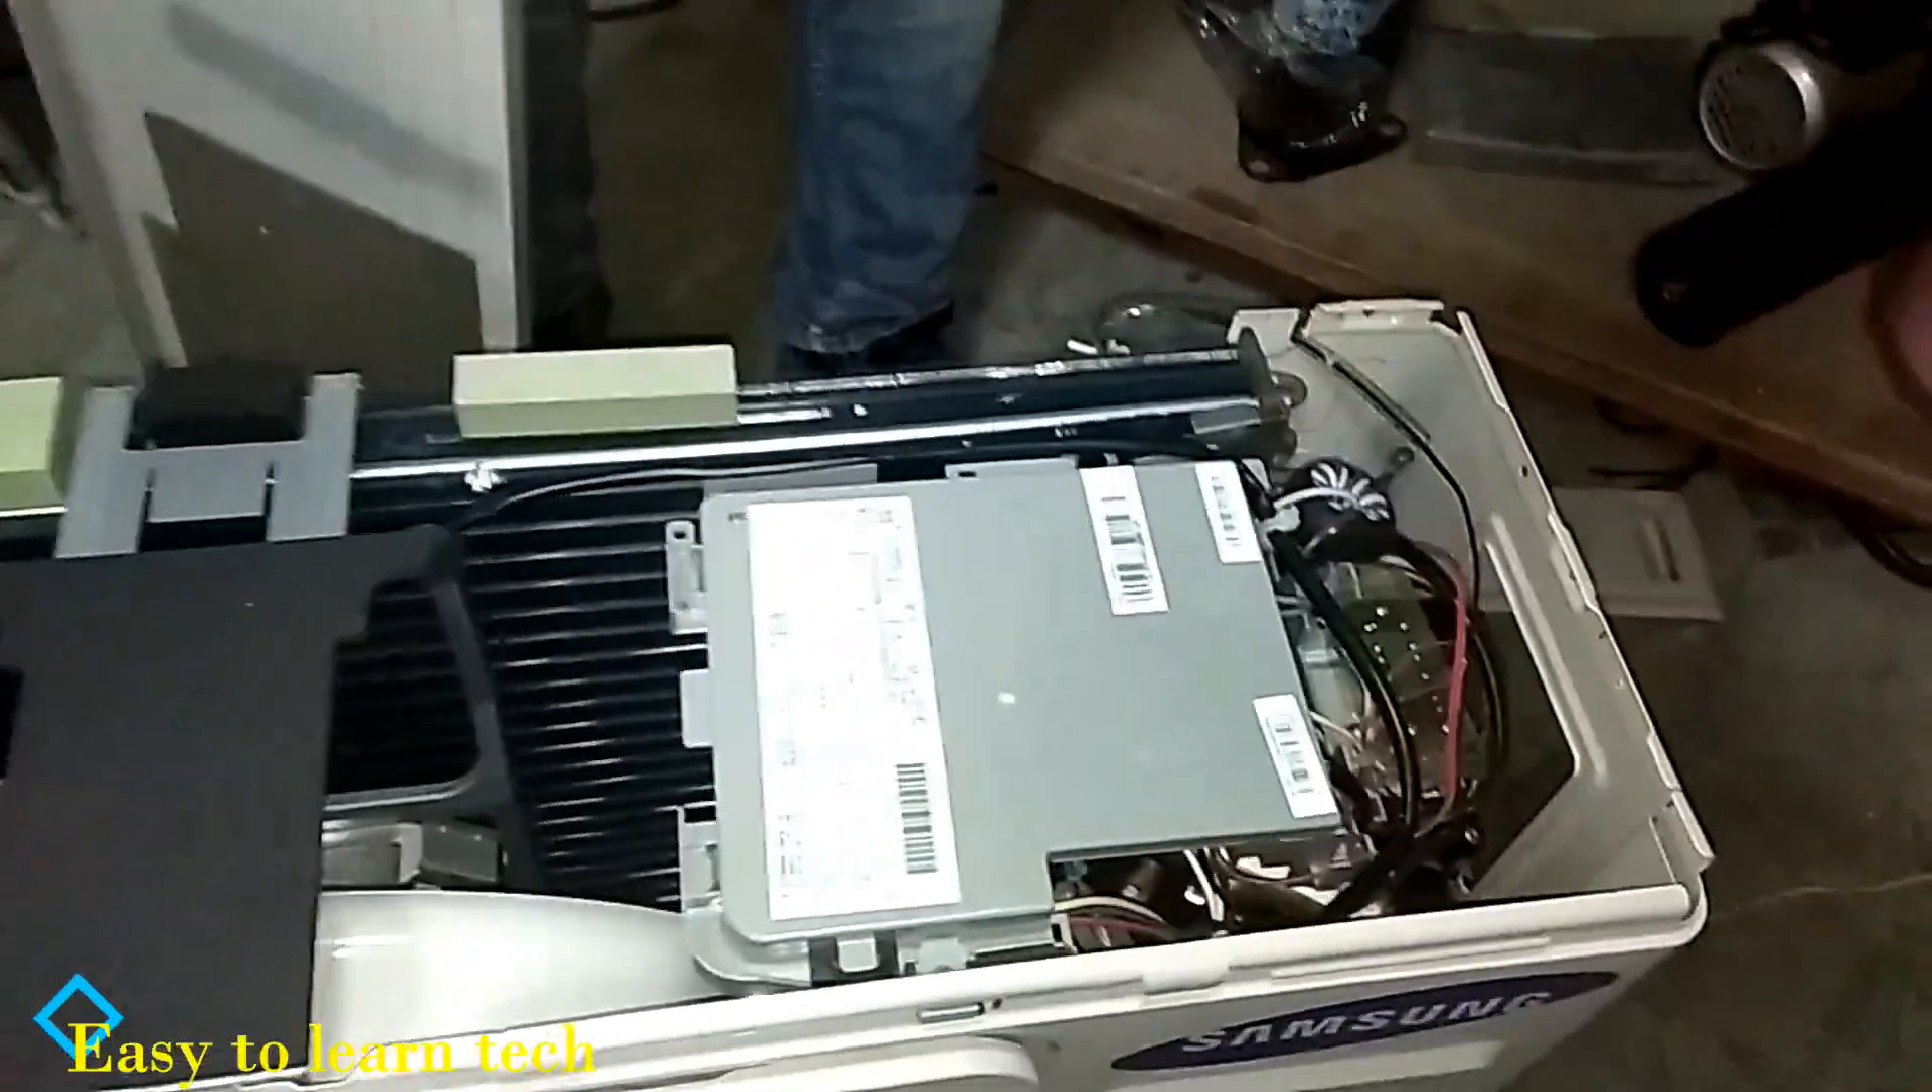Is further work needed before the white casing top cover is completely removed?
No.